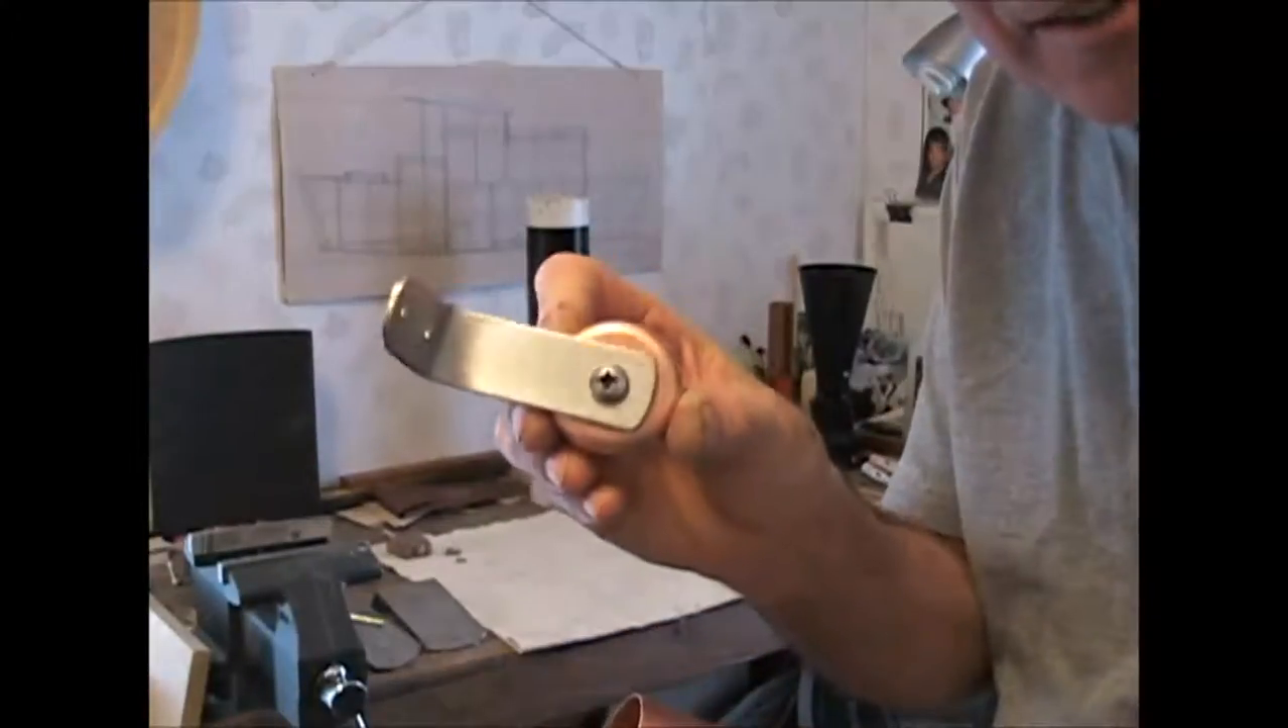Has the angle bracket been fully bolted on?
Yes.